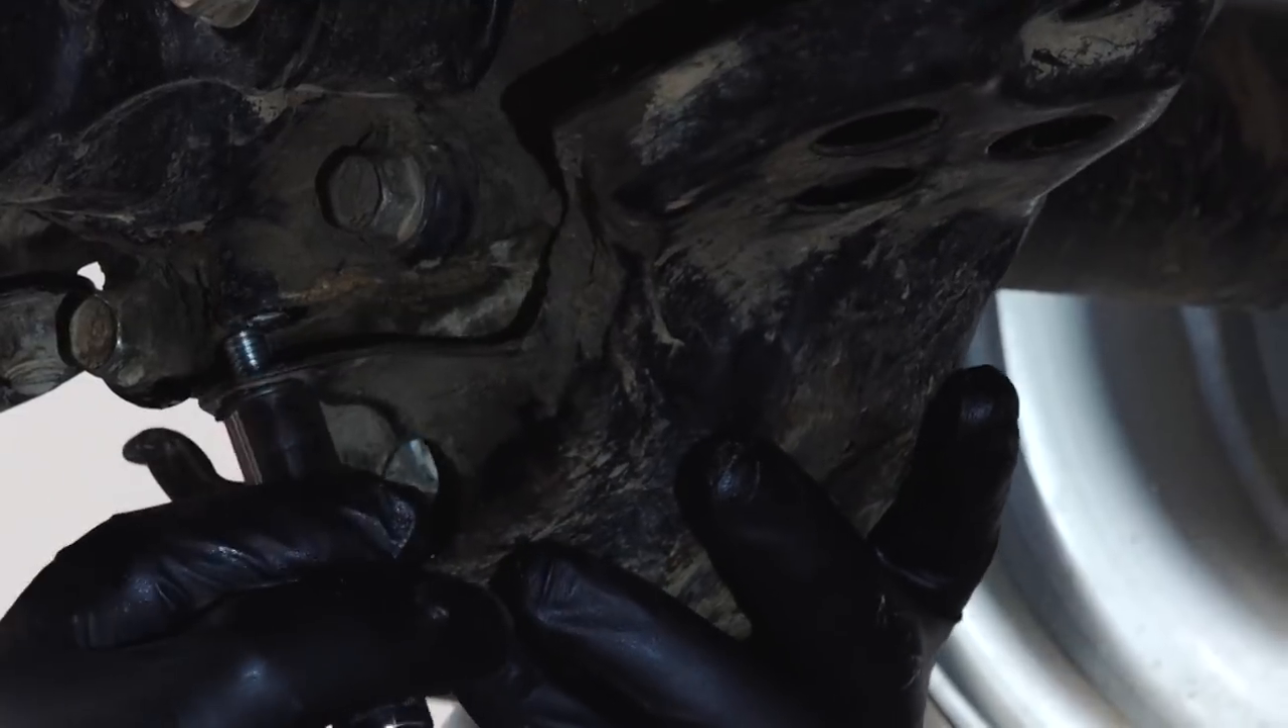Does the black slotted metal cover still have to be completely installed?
Yes.